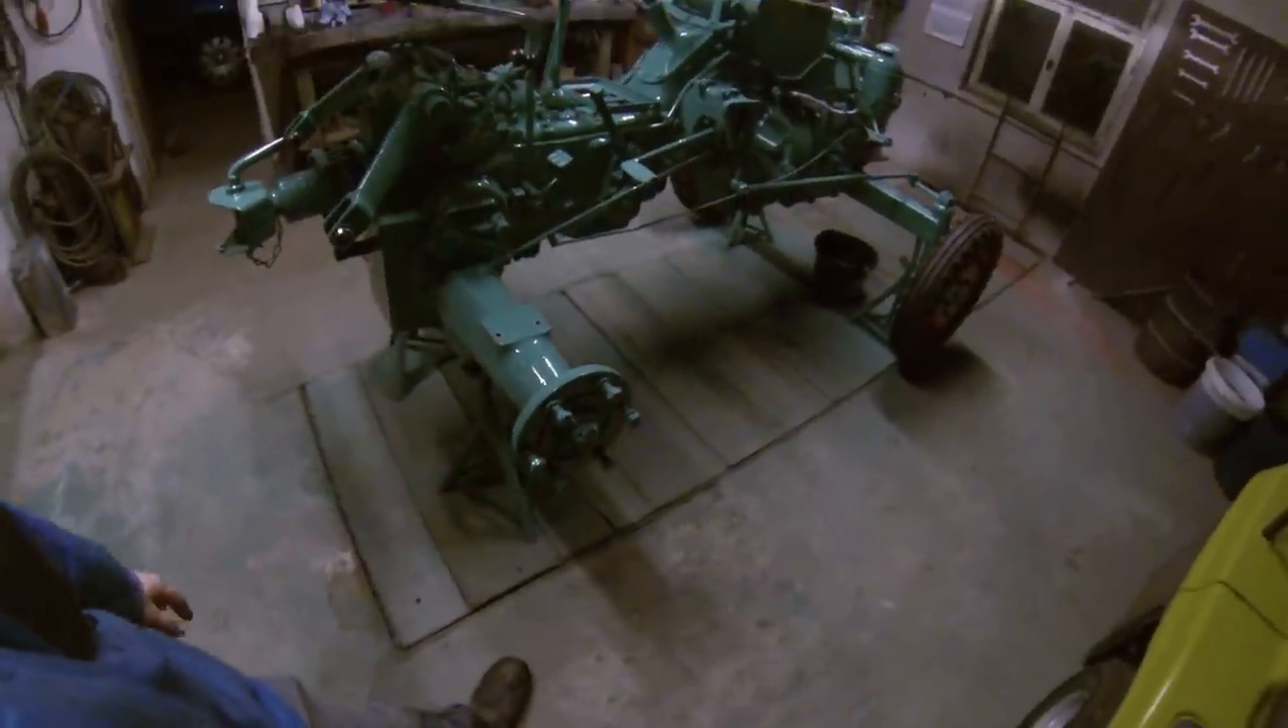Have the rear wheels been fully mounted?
No.